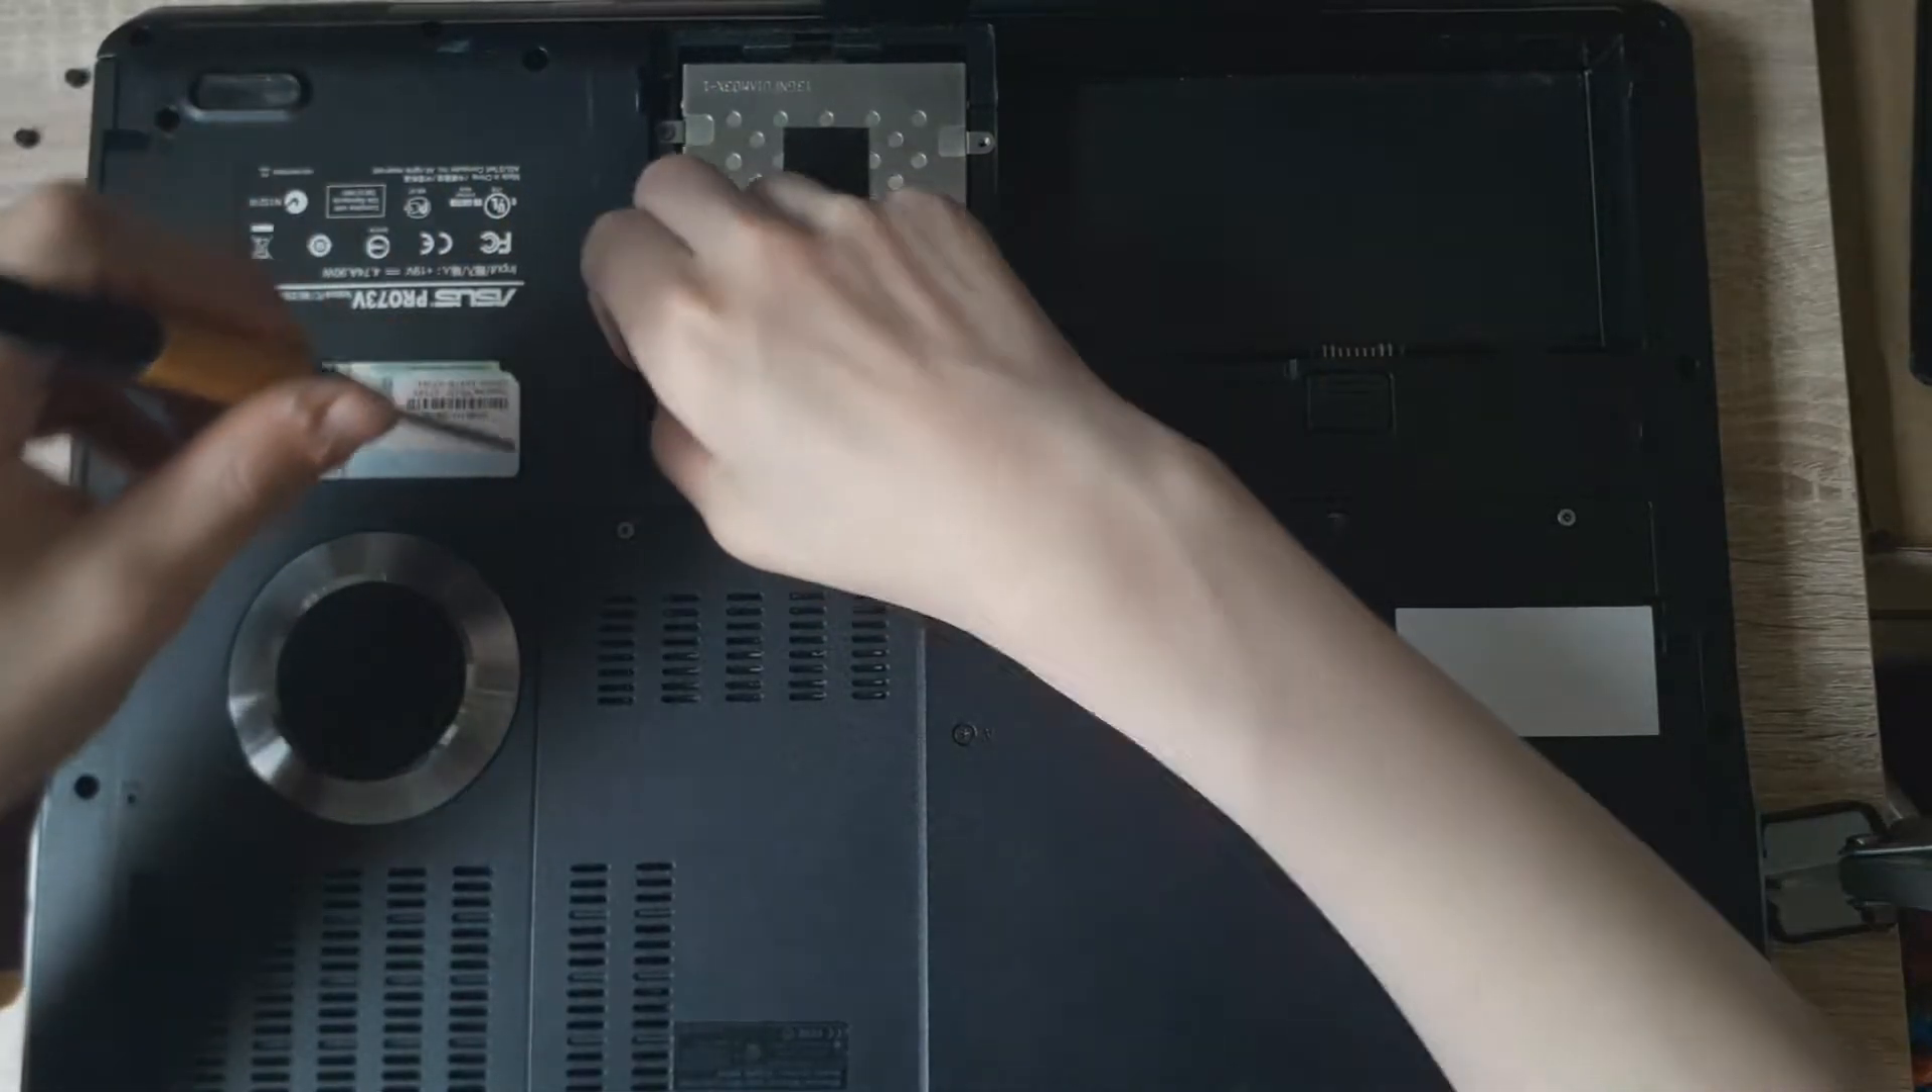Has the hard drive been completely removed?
No.